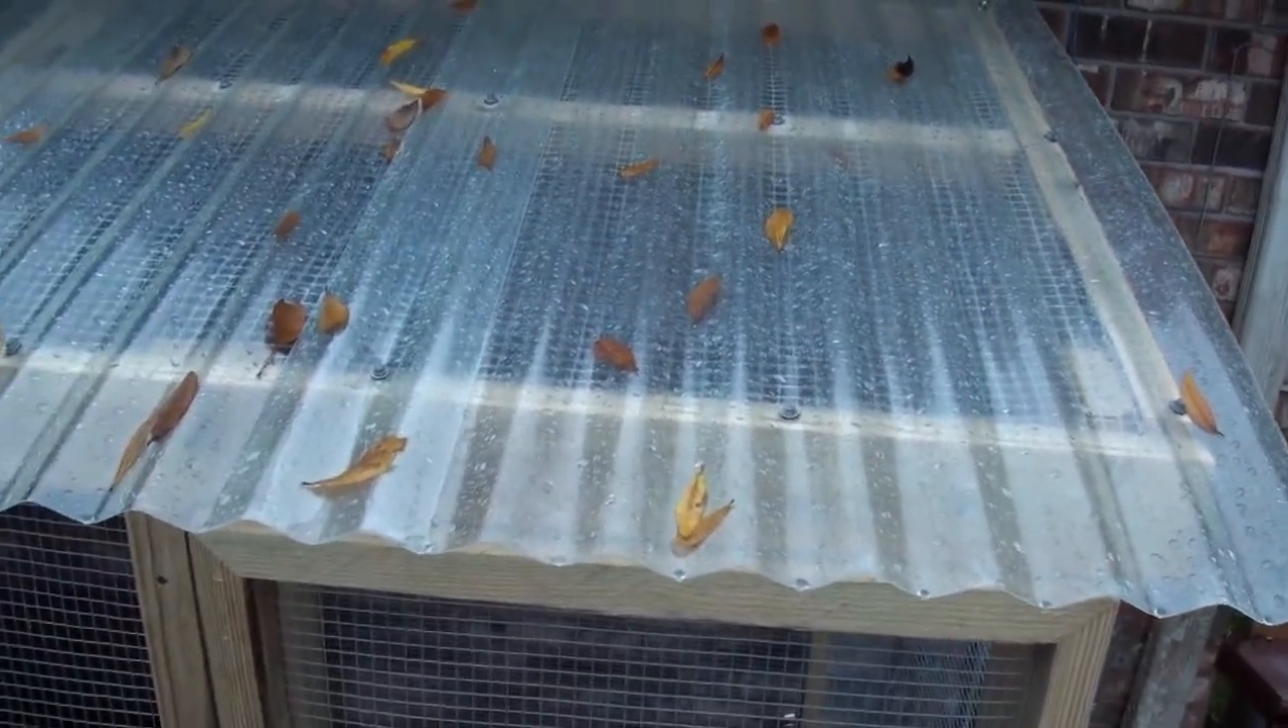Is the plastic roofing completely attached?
Yes.